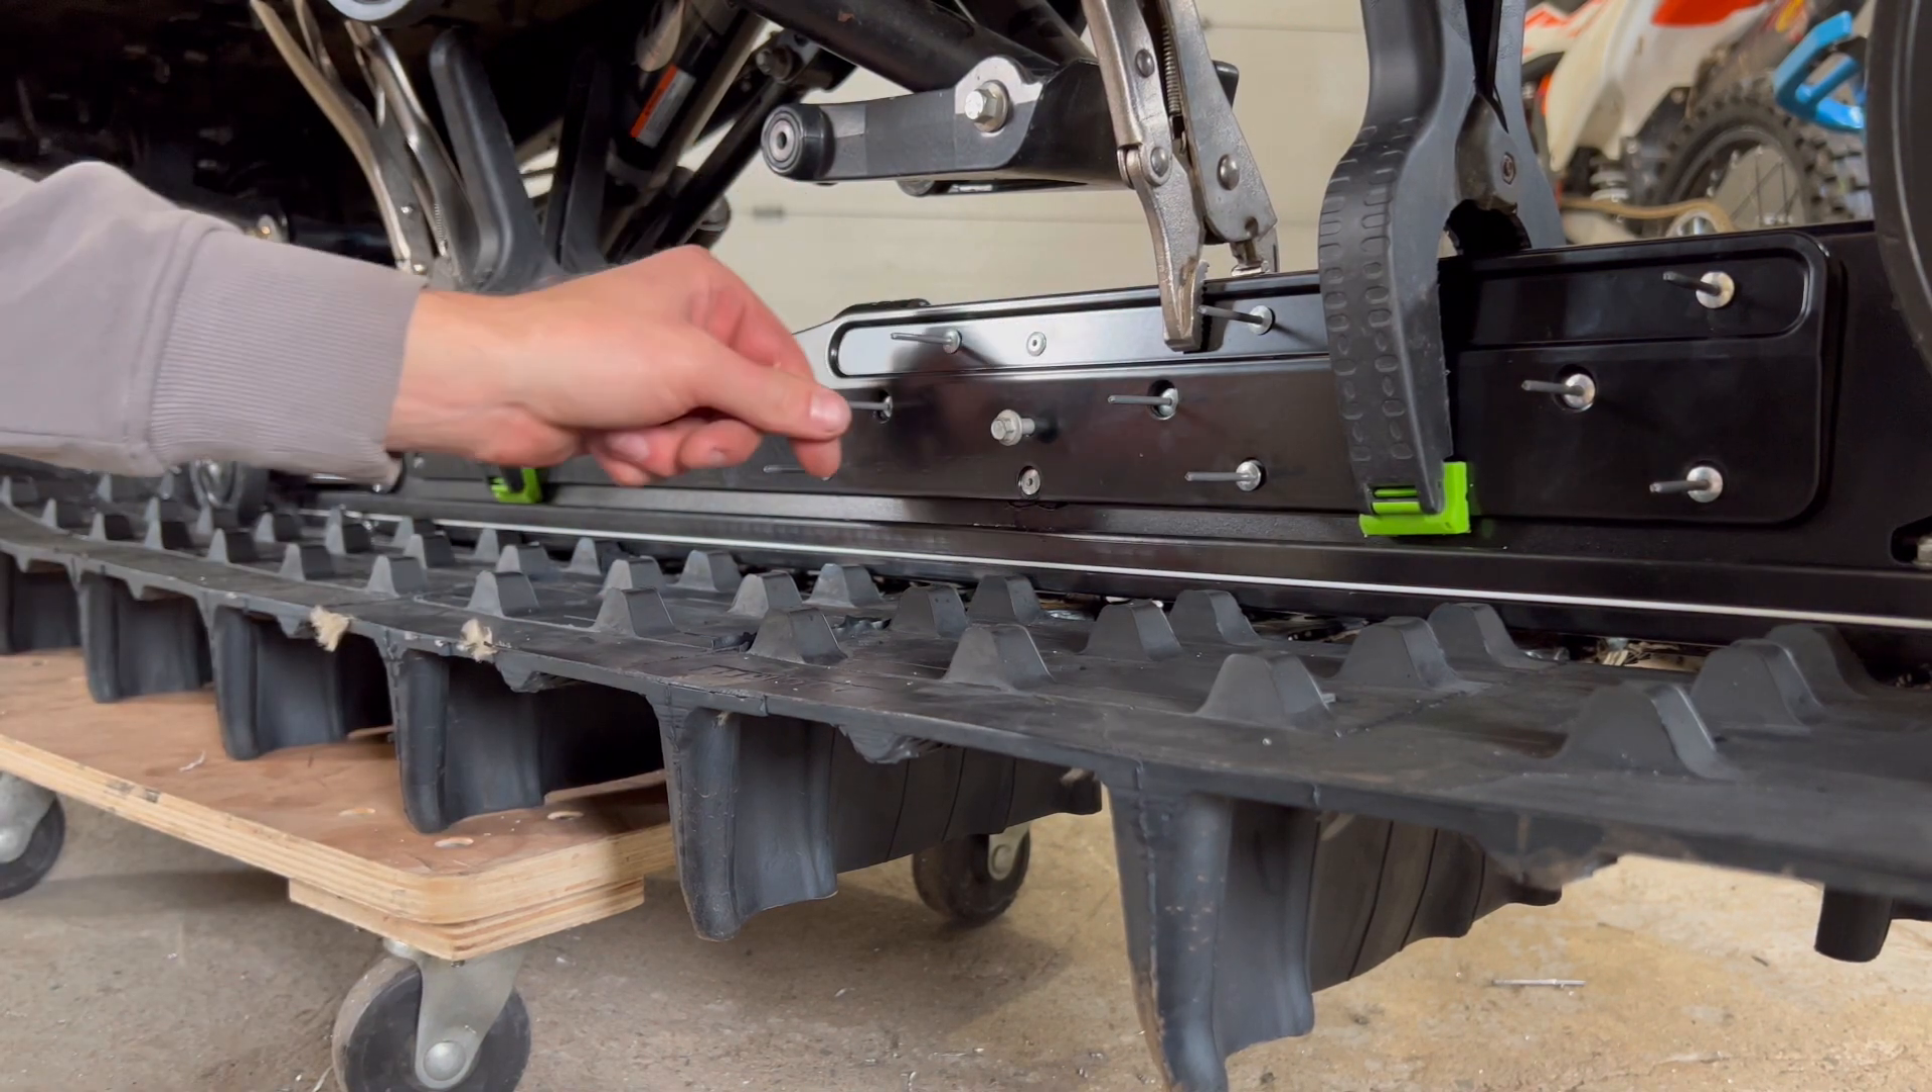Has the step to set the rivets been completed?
No.